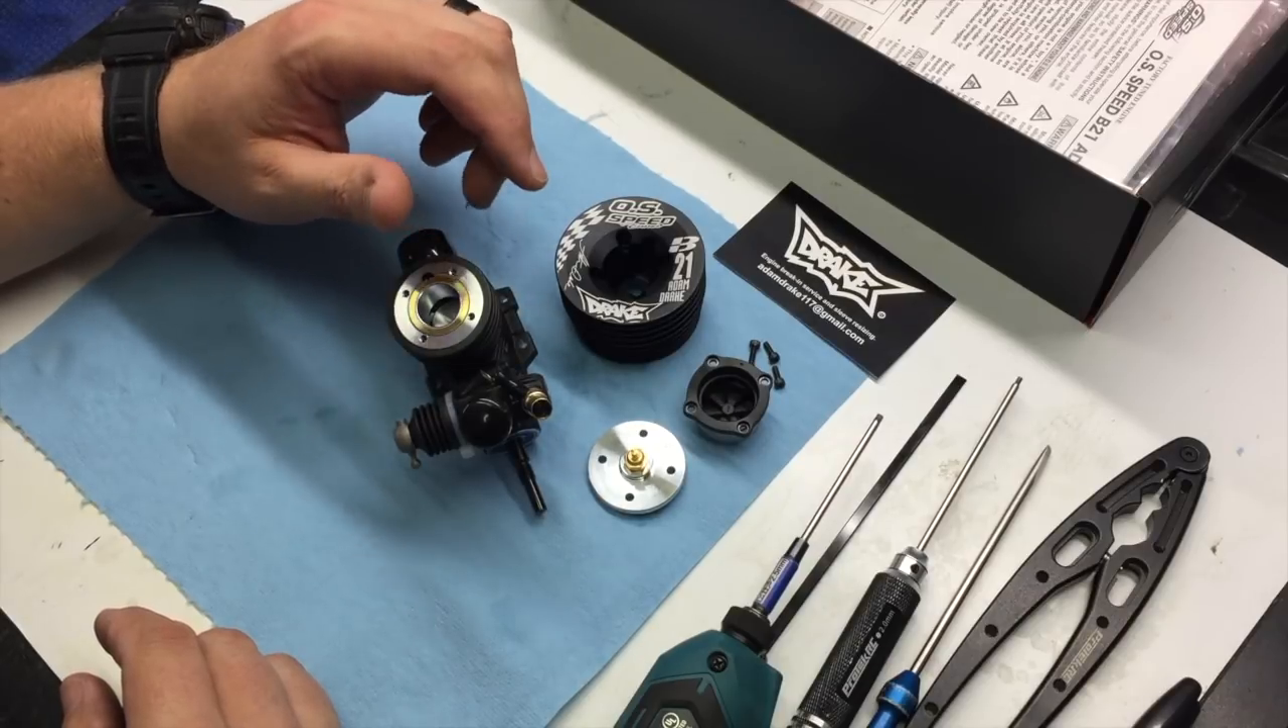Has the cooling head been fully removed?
Yes.